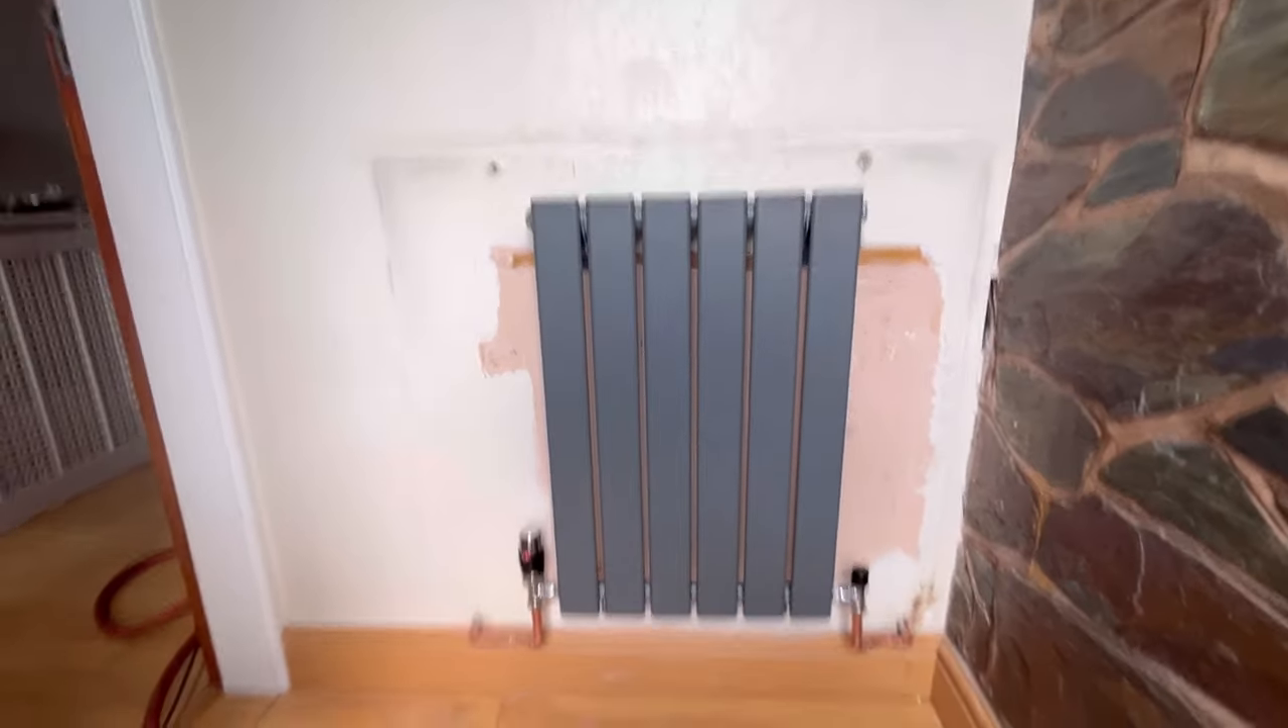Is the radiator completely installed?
Yes.